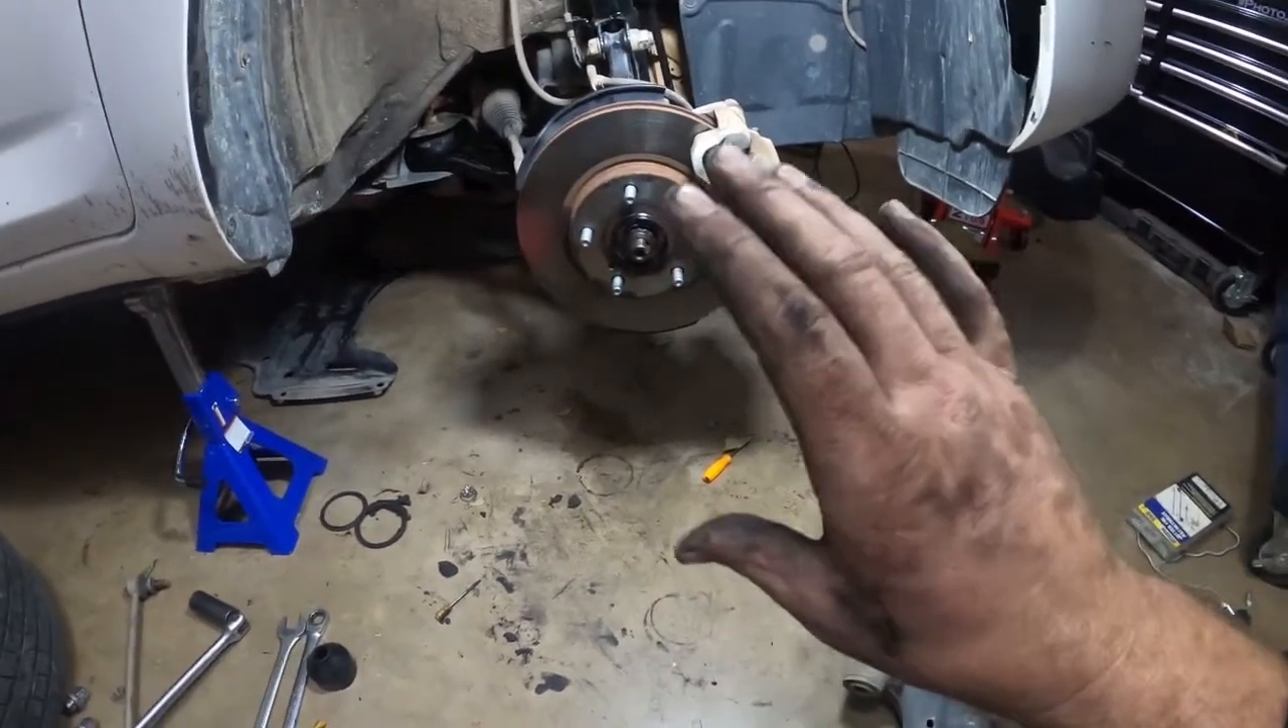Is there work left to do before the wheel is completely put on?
Yes.